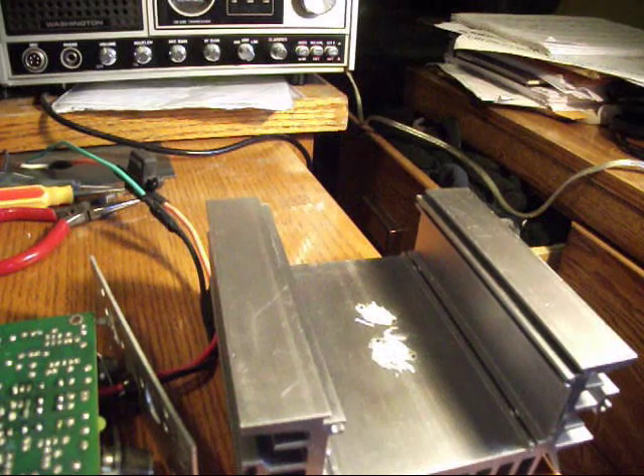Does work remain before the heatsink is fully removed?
No.